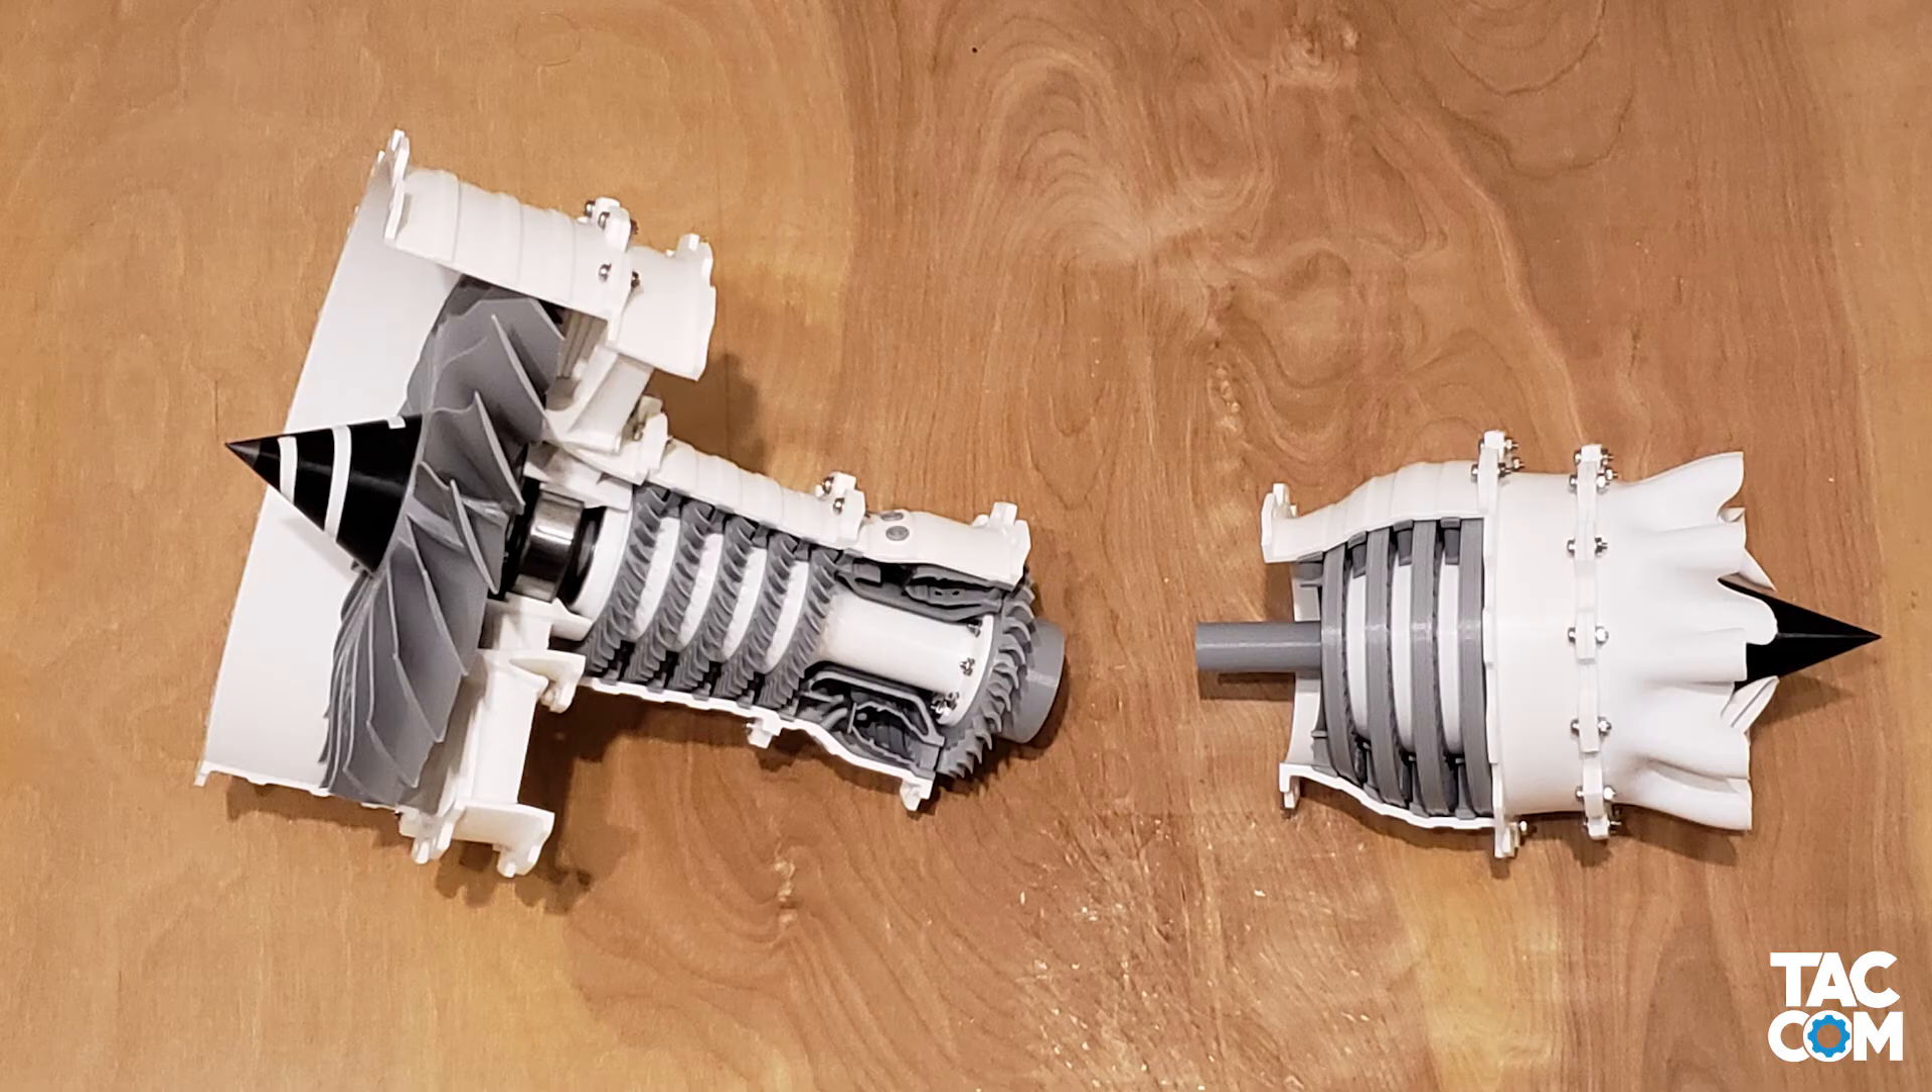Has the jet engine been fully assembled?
No.